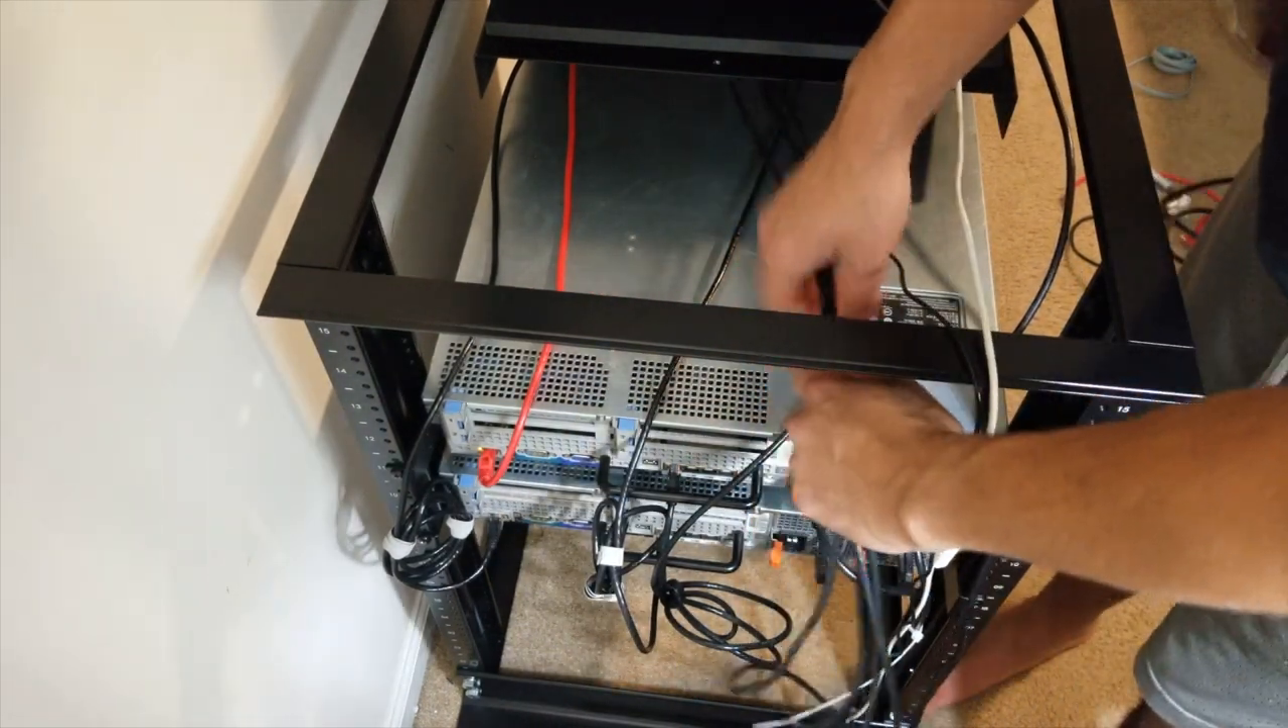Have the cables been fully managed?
No.